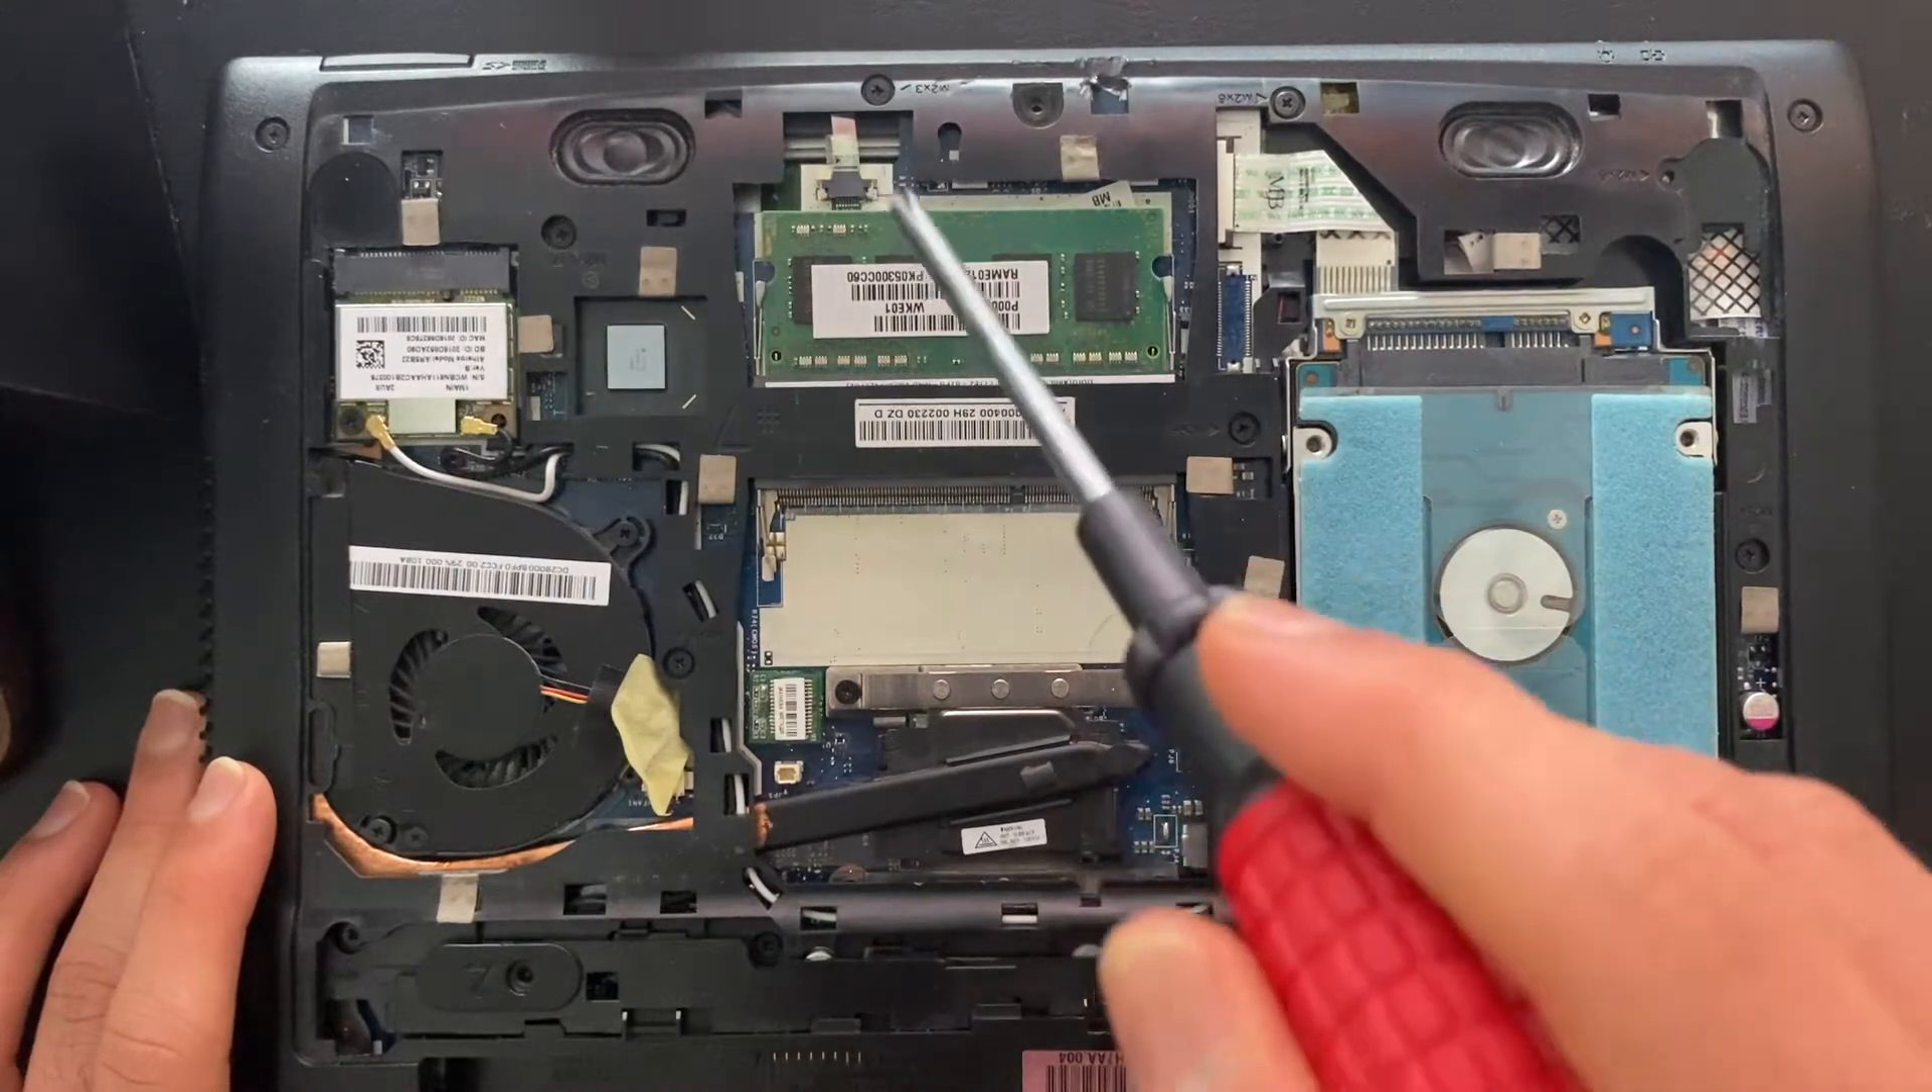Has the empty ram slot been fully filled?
No.